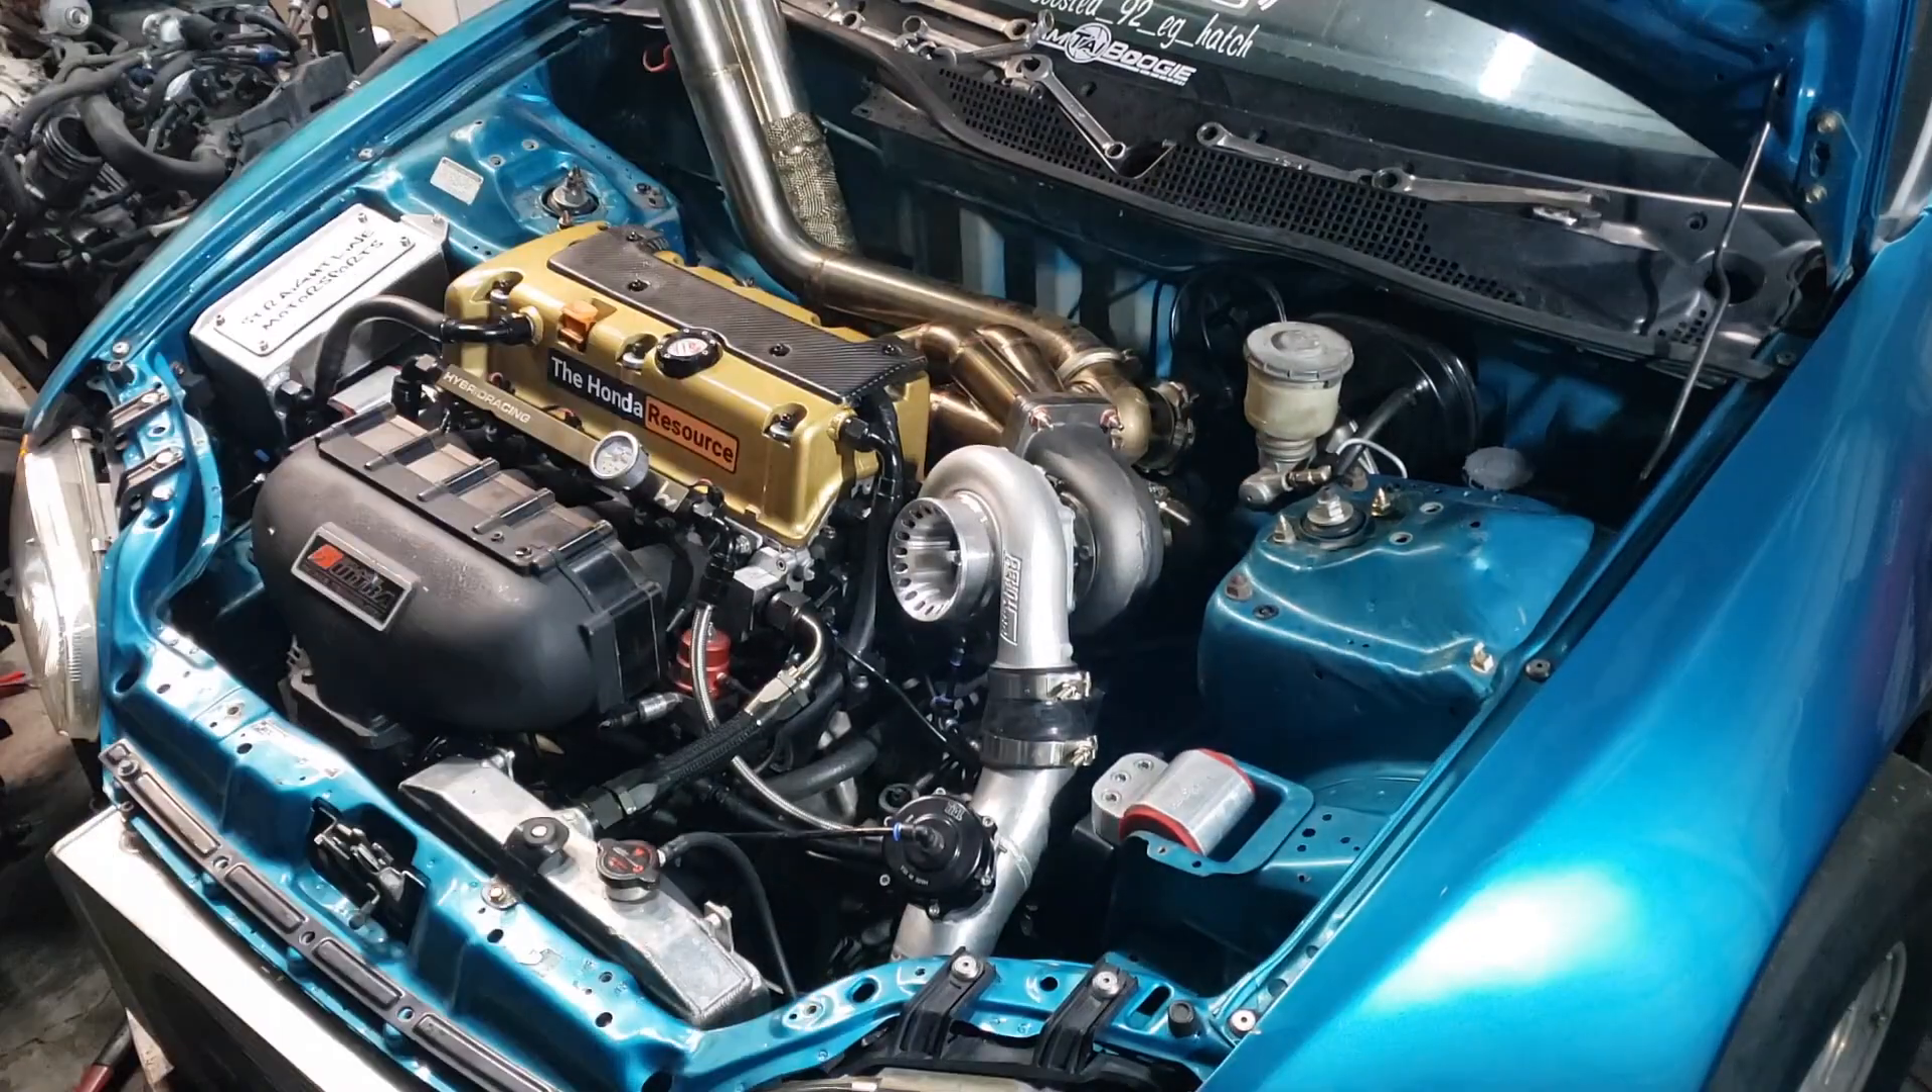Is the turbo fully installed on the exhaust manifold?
Yes.